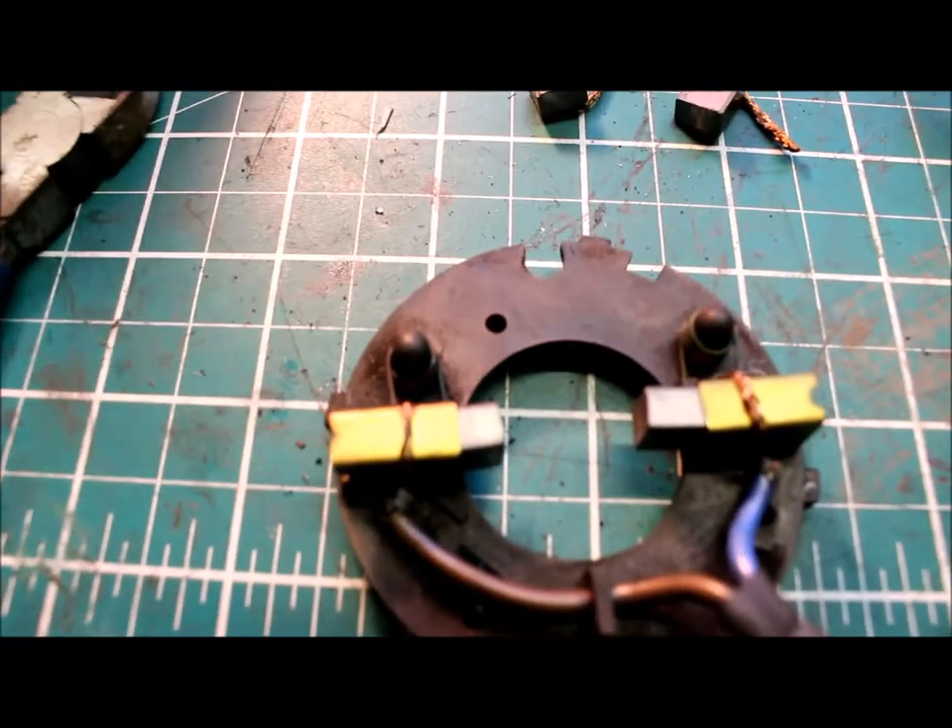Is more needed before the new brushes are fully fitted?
No.